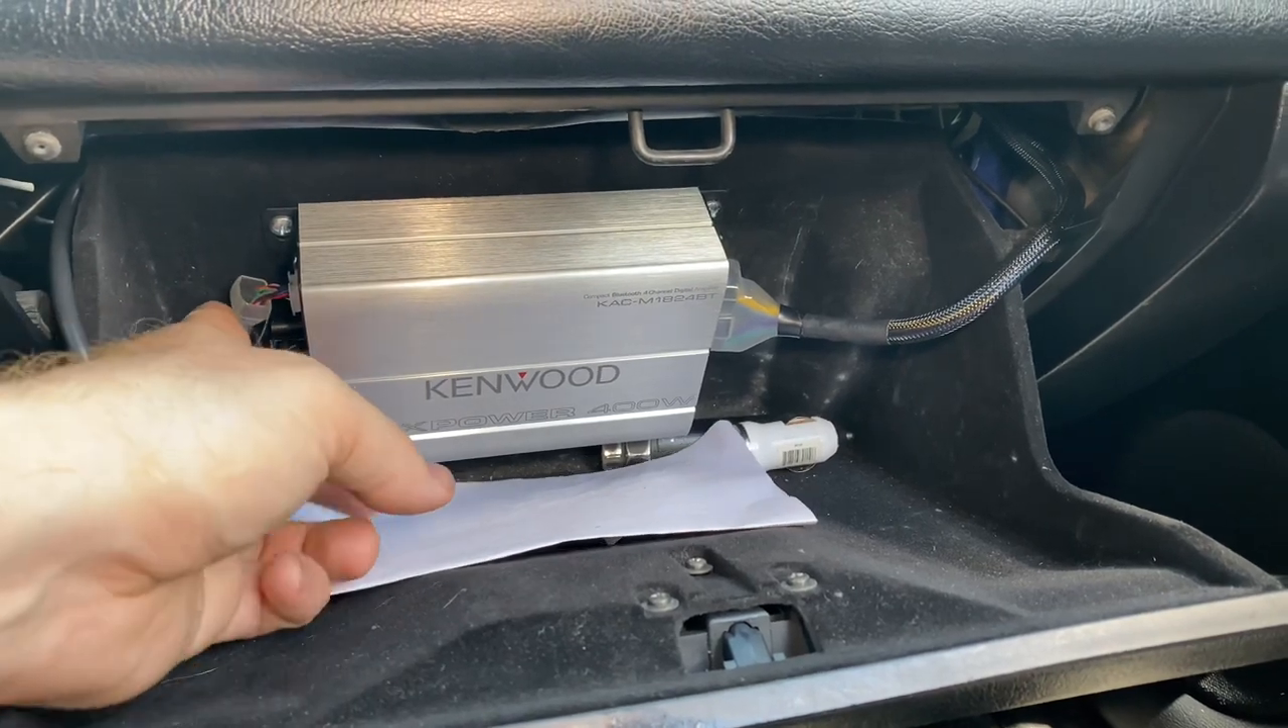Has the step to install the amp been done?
Yes.